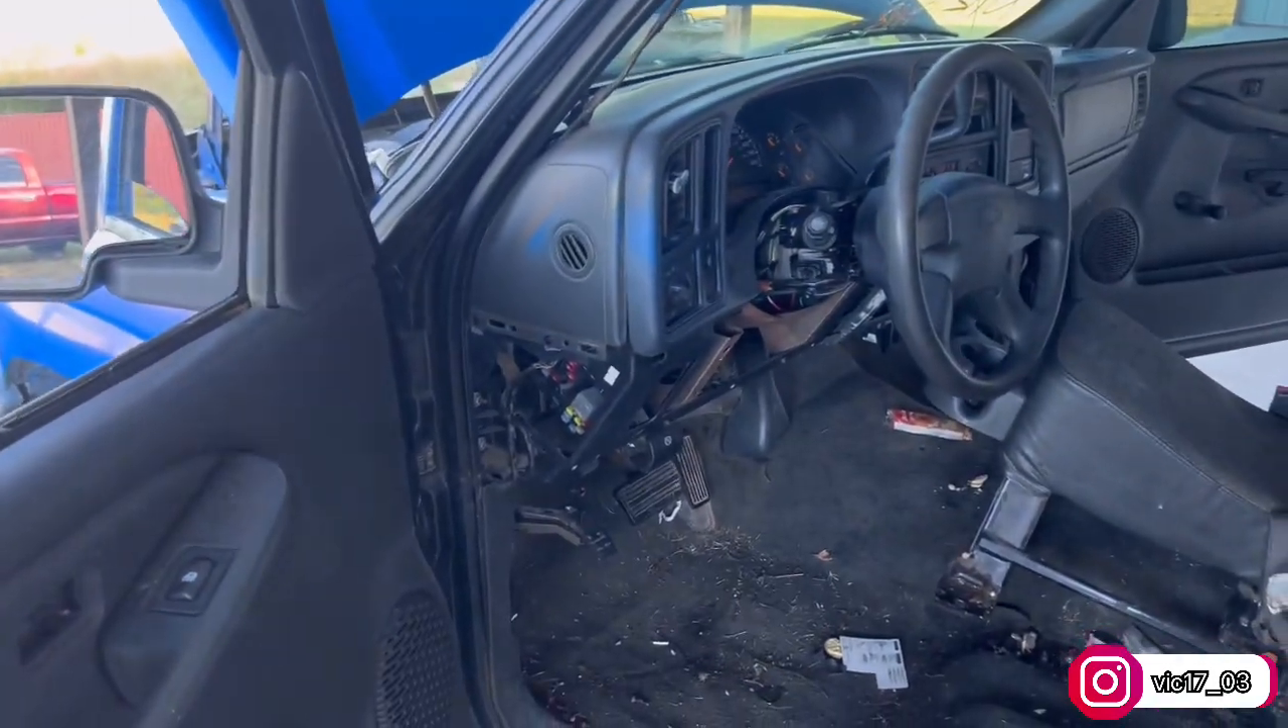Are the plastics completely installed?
No.